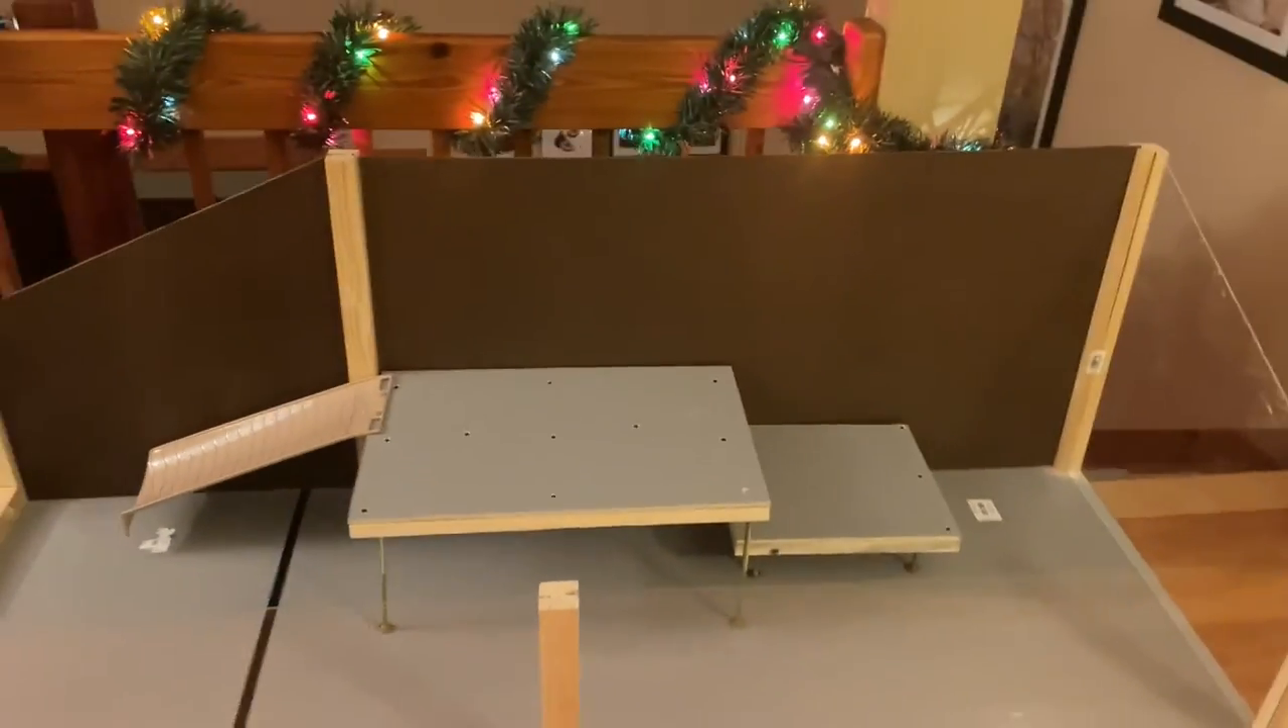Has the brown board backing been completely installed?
Yes.